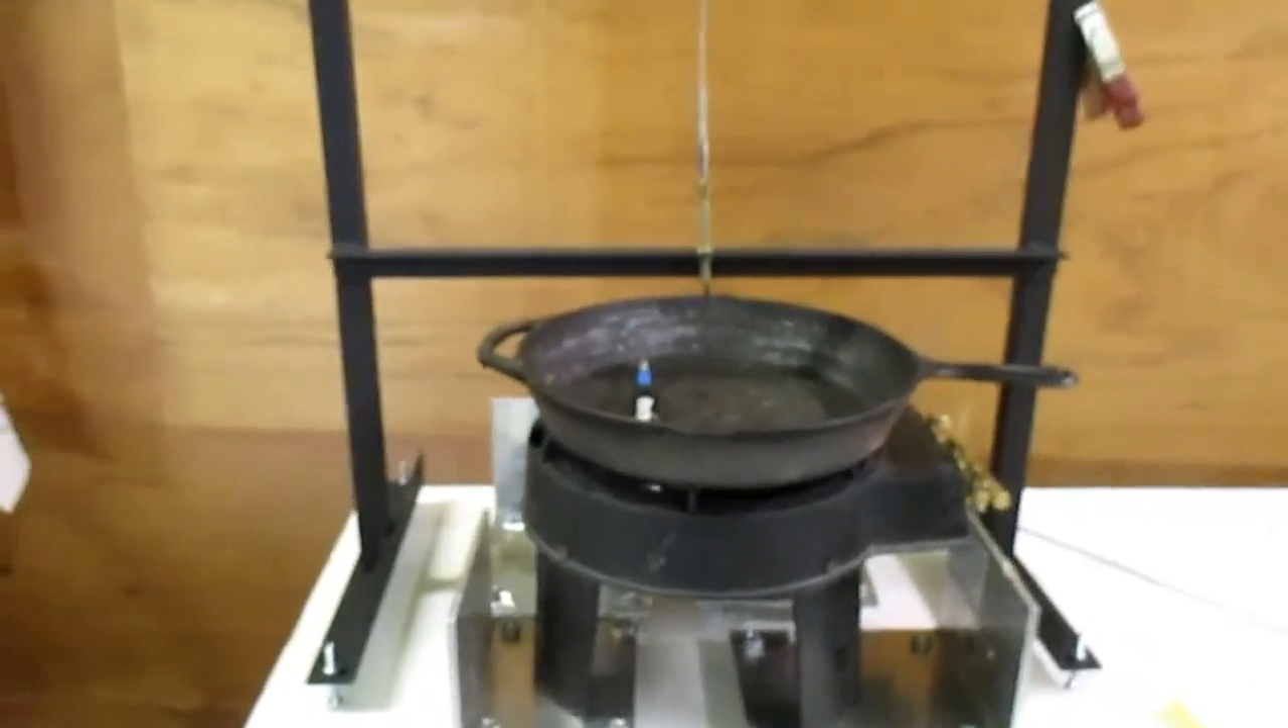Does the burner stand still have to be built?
No.